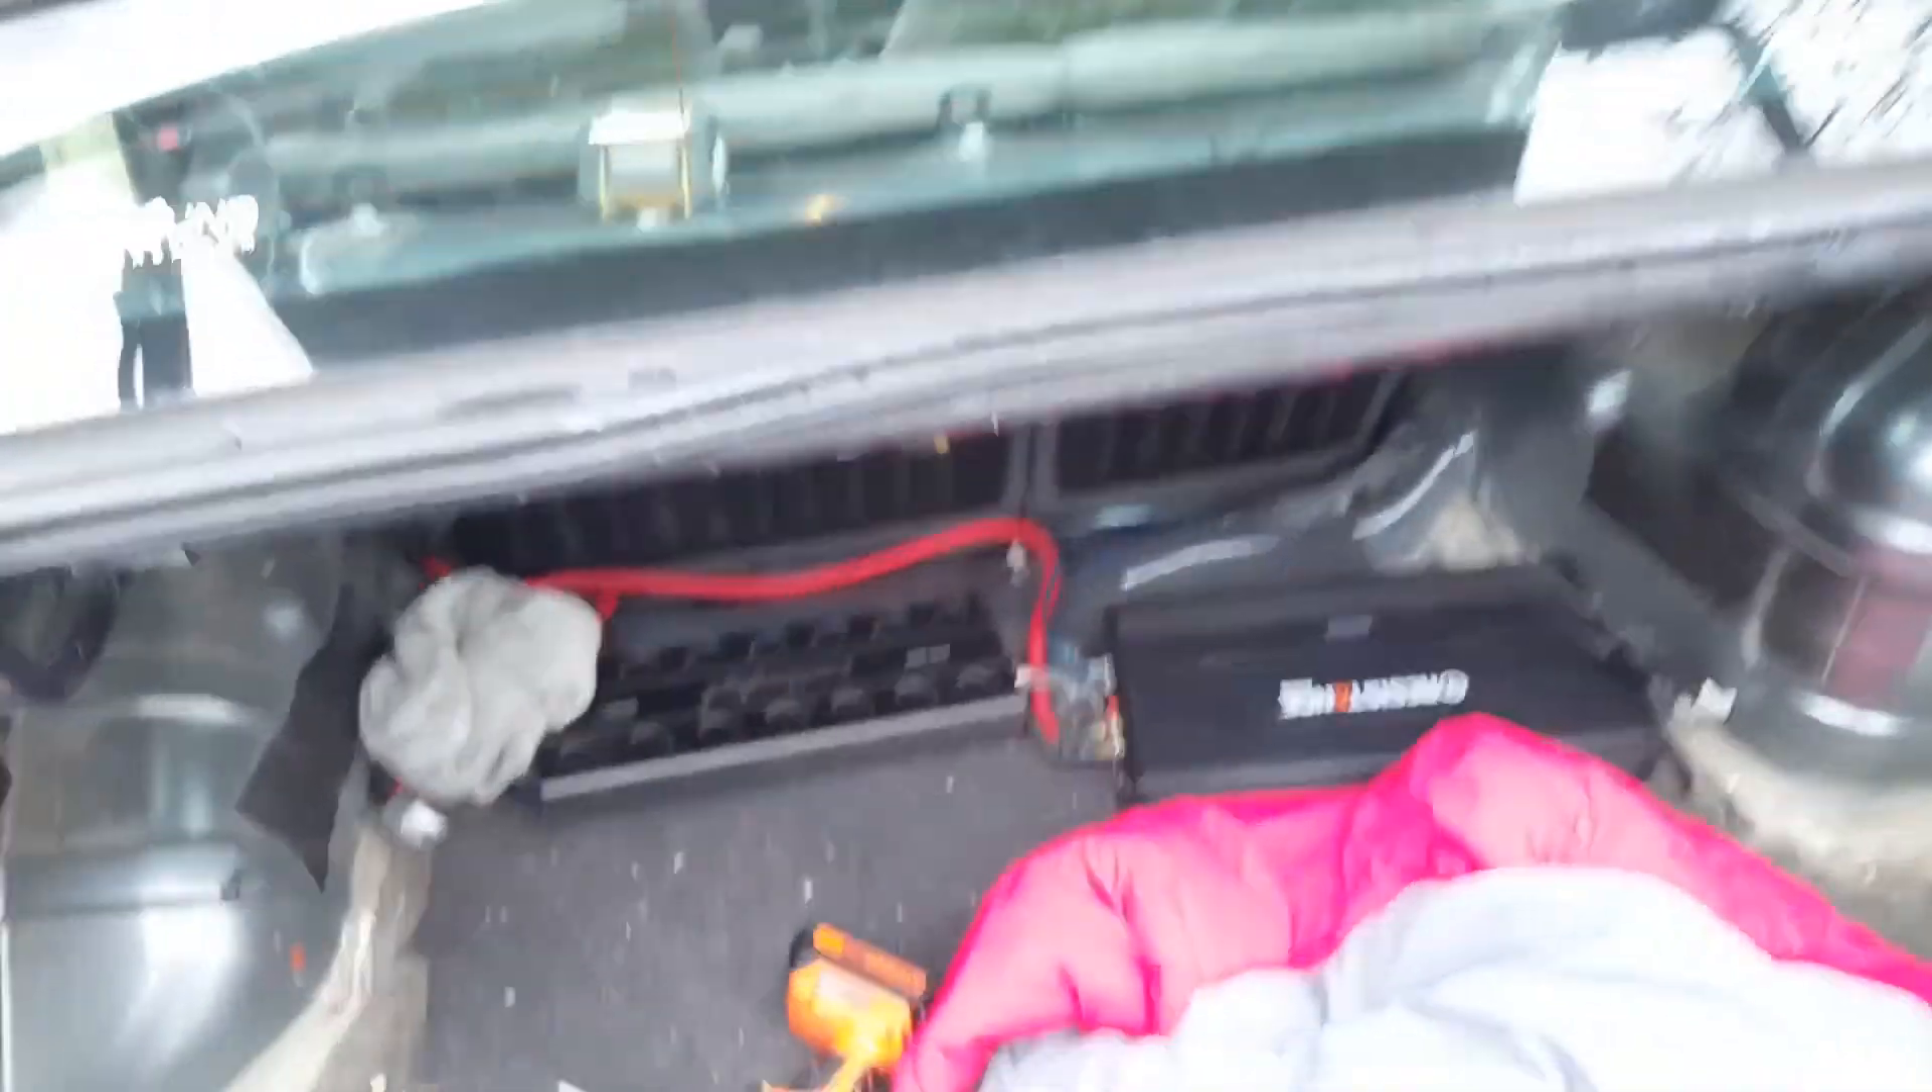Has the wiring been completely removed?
No.